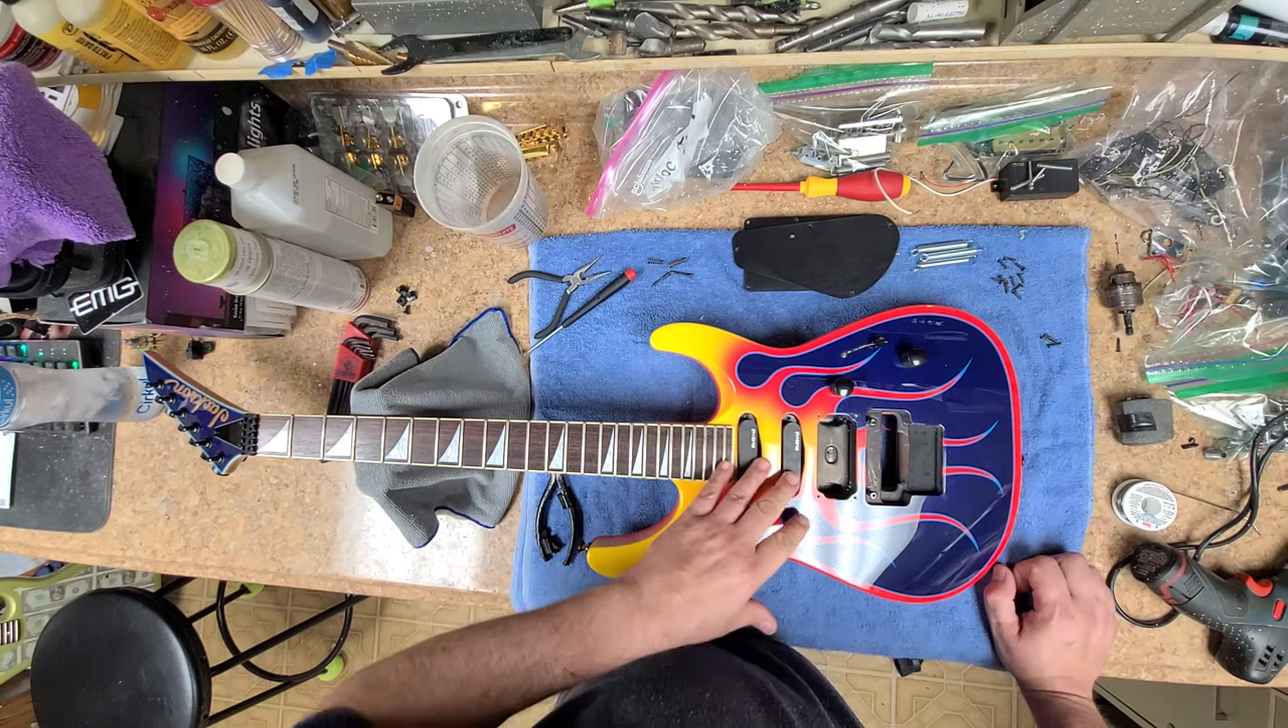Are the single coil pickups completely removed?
No.